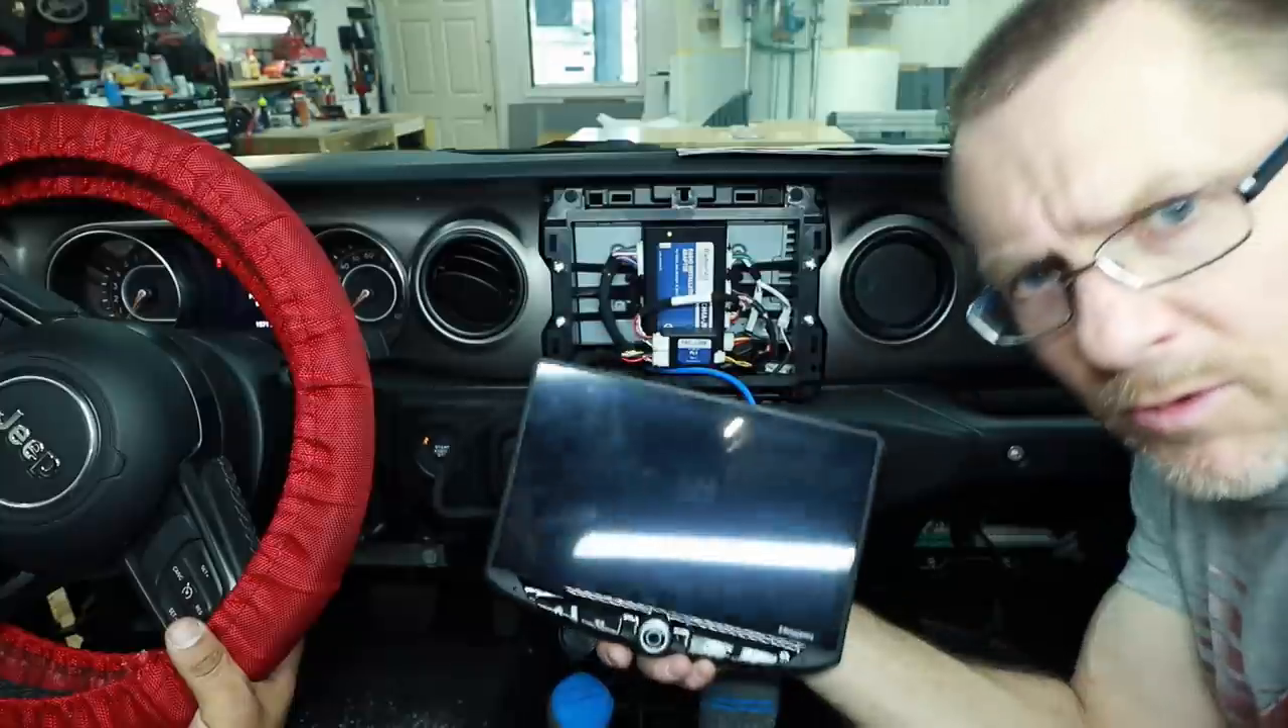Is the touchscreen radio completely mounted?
No.